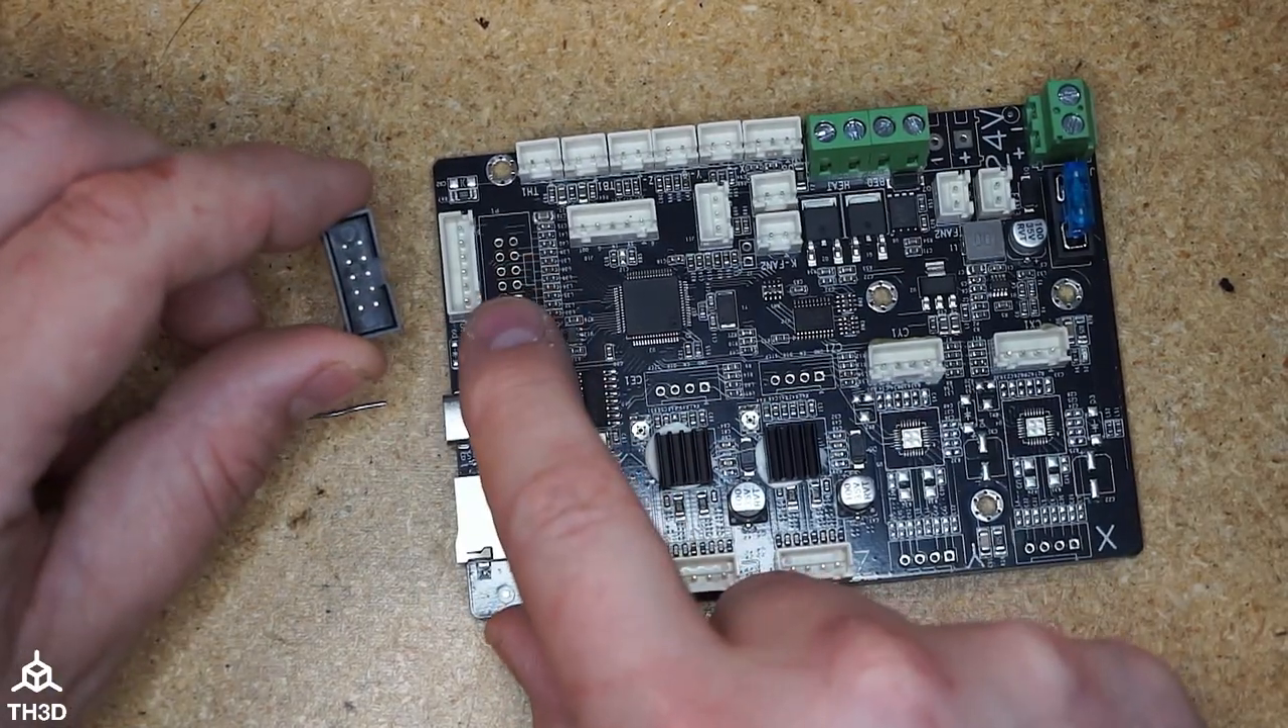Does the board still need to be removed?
No.